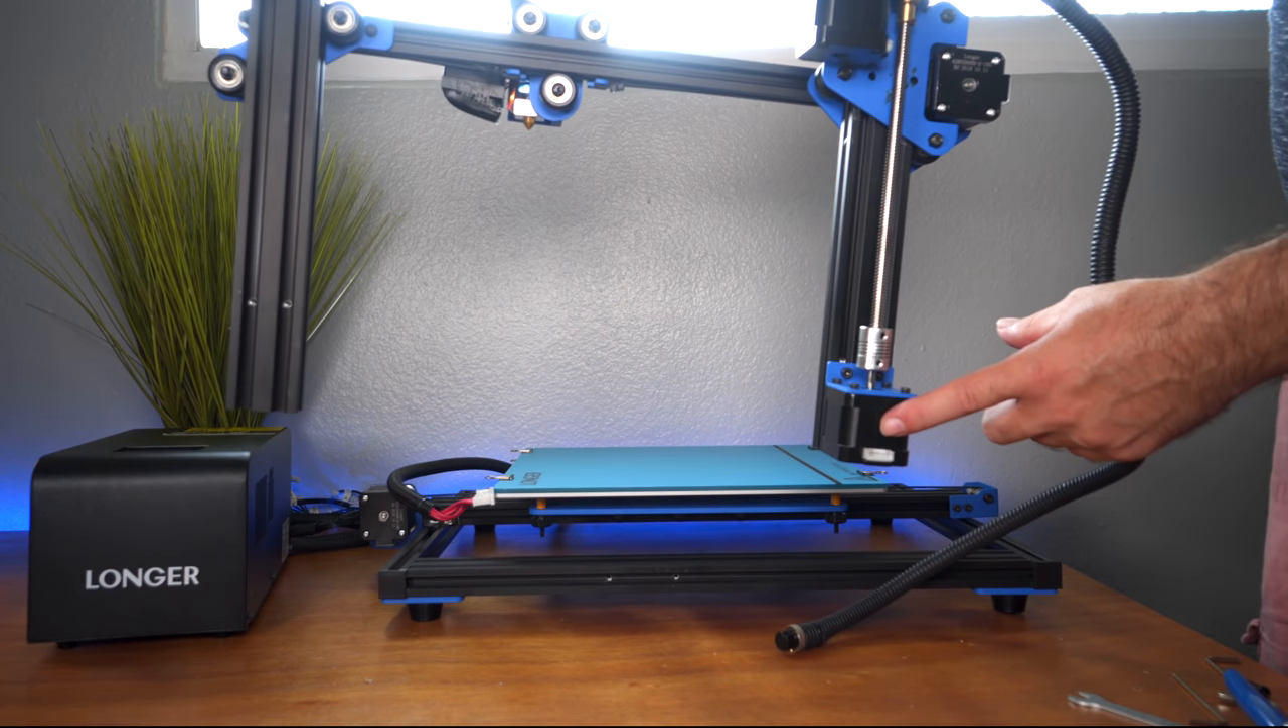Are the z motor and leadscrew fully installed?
Yes.